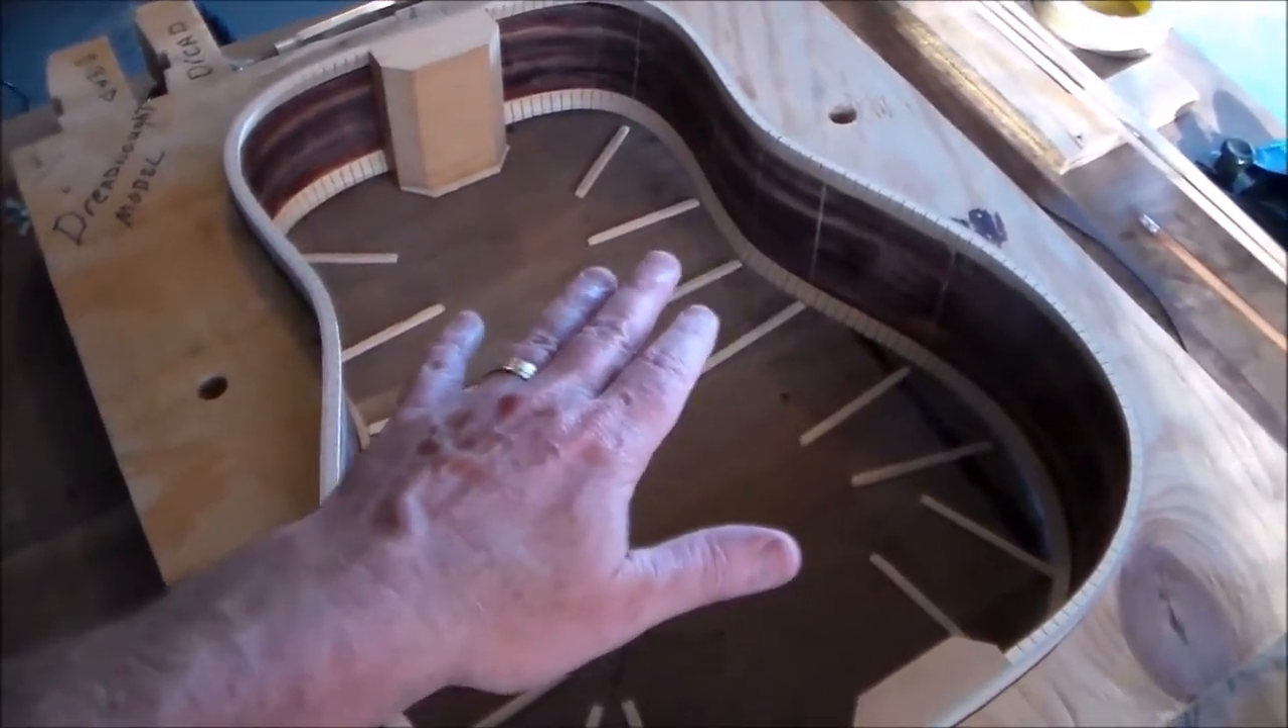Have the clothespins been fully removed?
Yes.